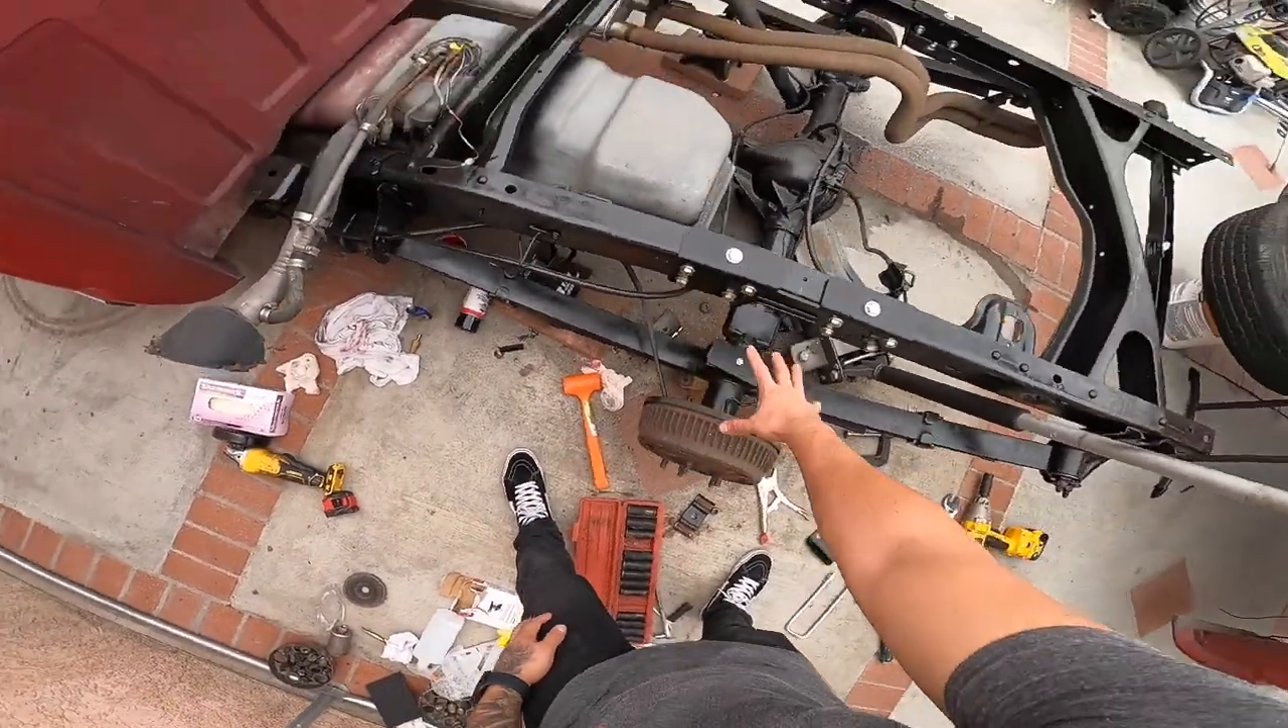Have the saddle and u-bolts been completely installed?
No.